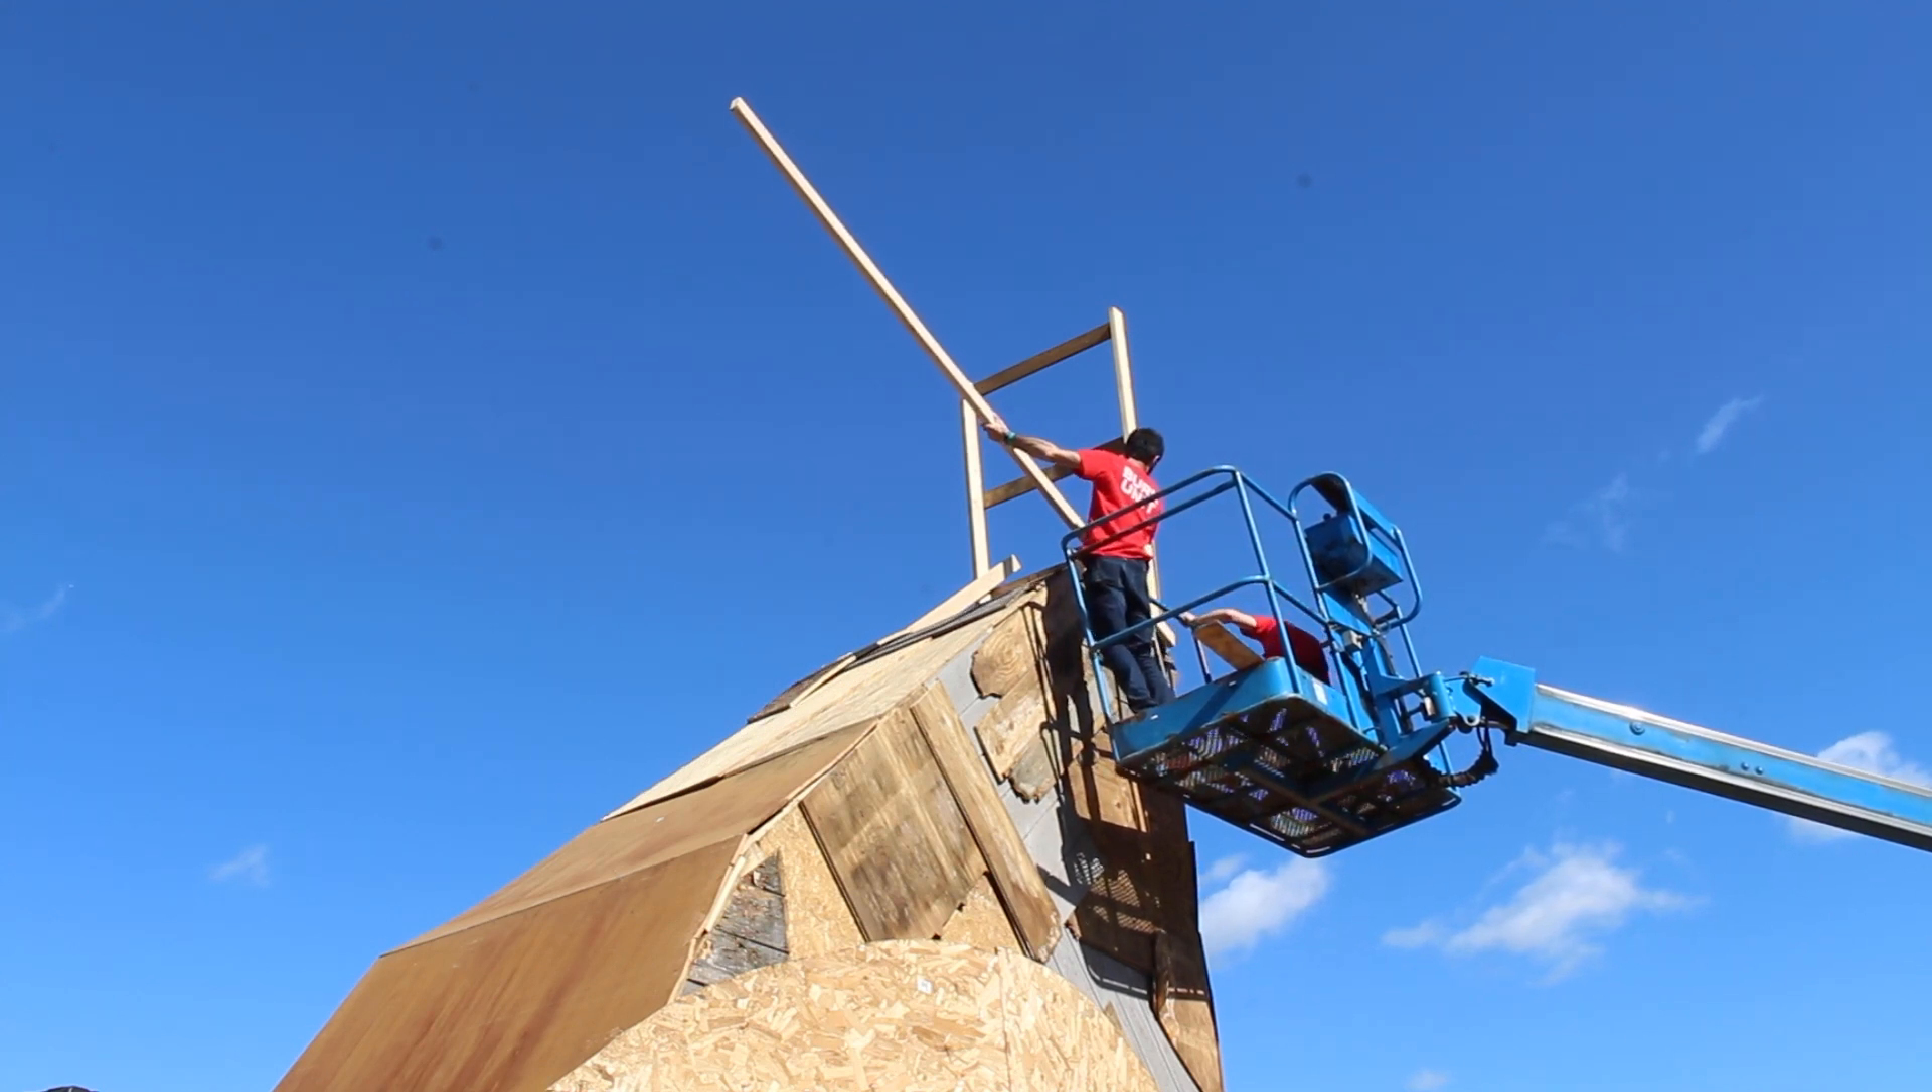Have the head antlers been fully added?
No.